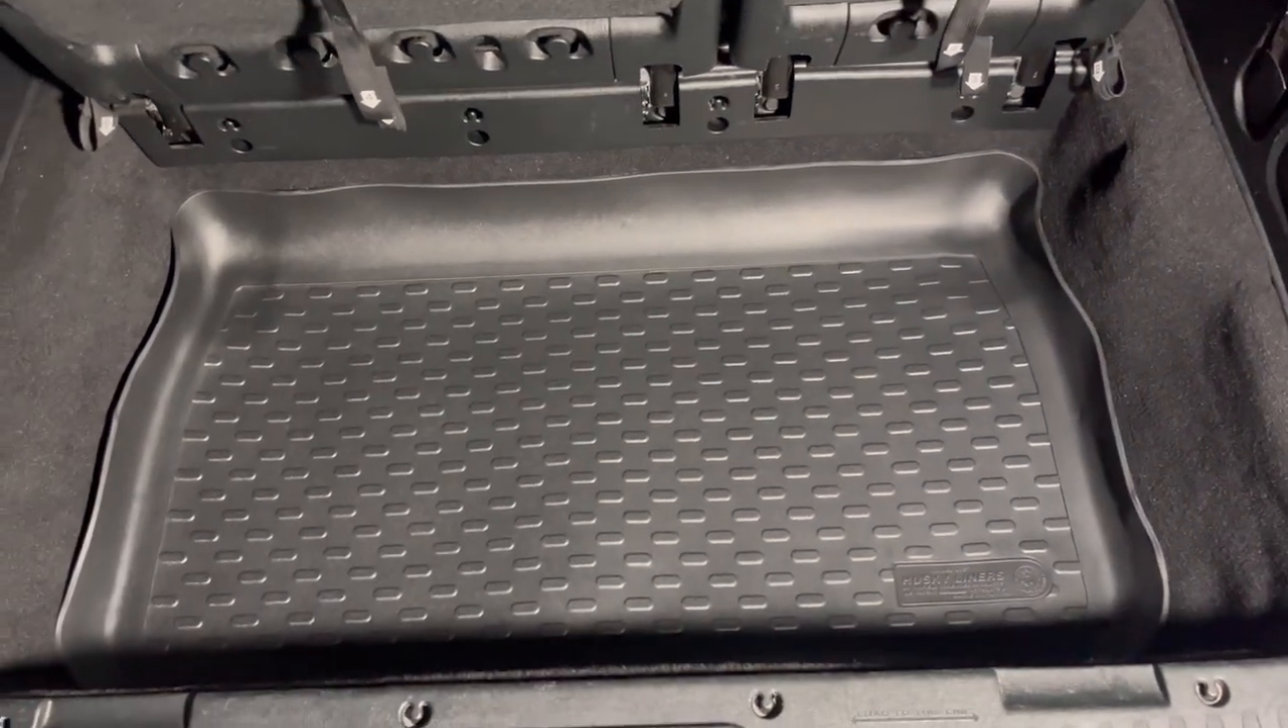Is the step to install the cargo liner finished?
Yes.